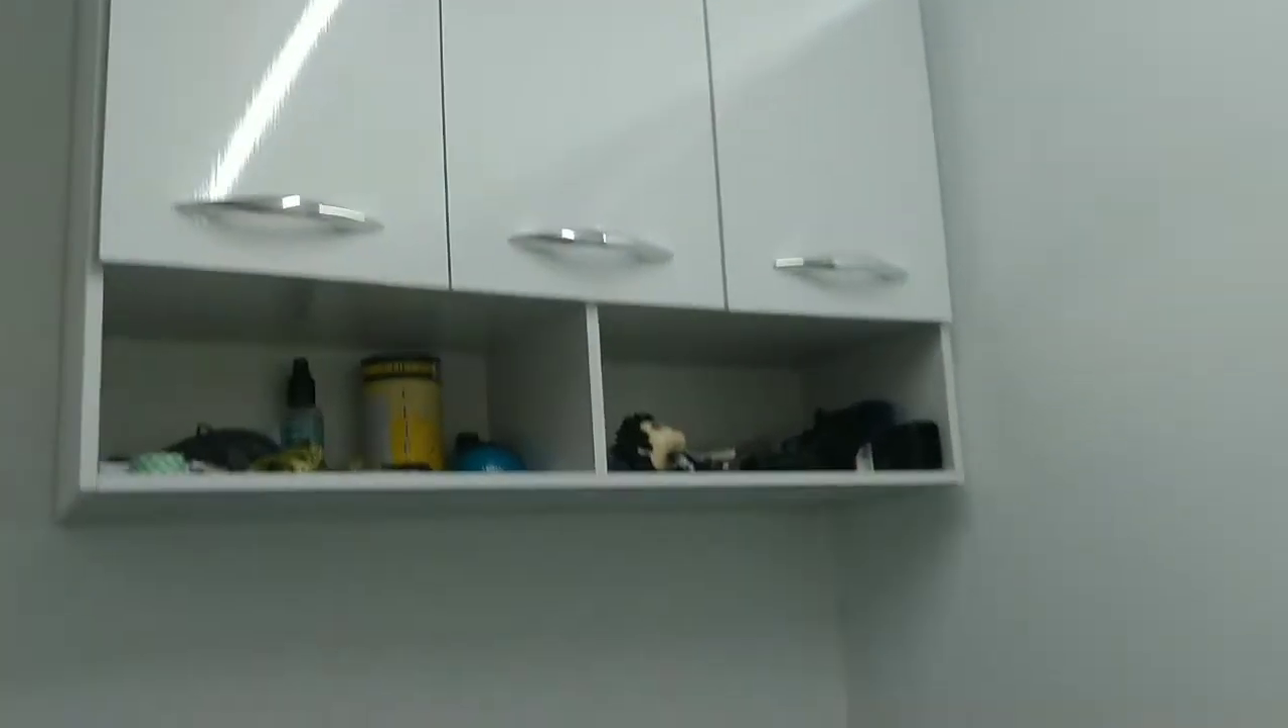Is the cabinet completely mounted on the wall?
Yes.